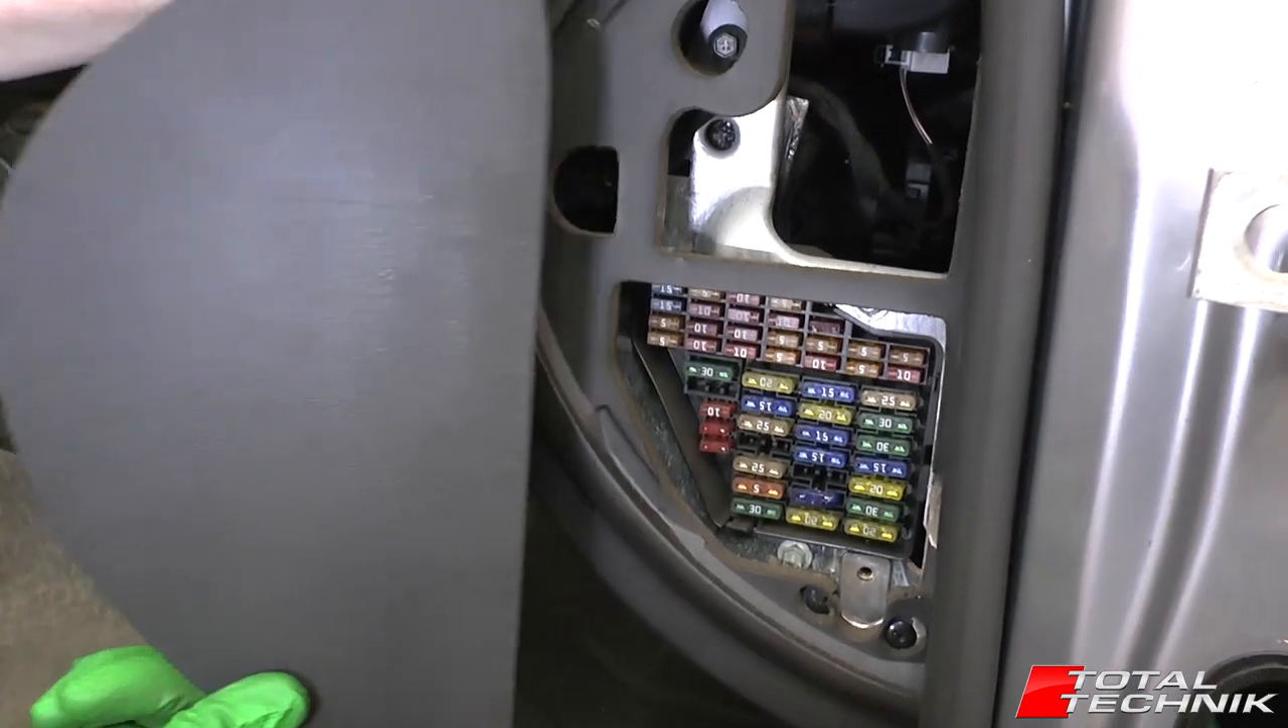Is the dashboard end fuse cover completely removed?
Yes.